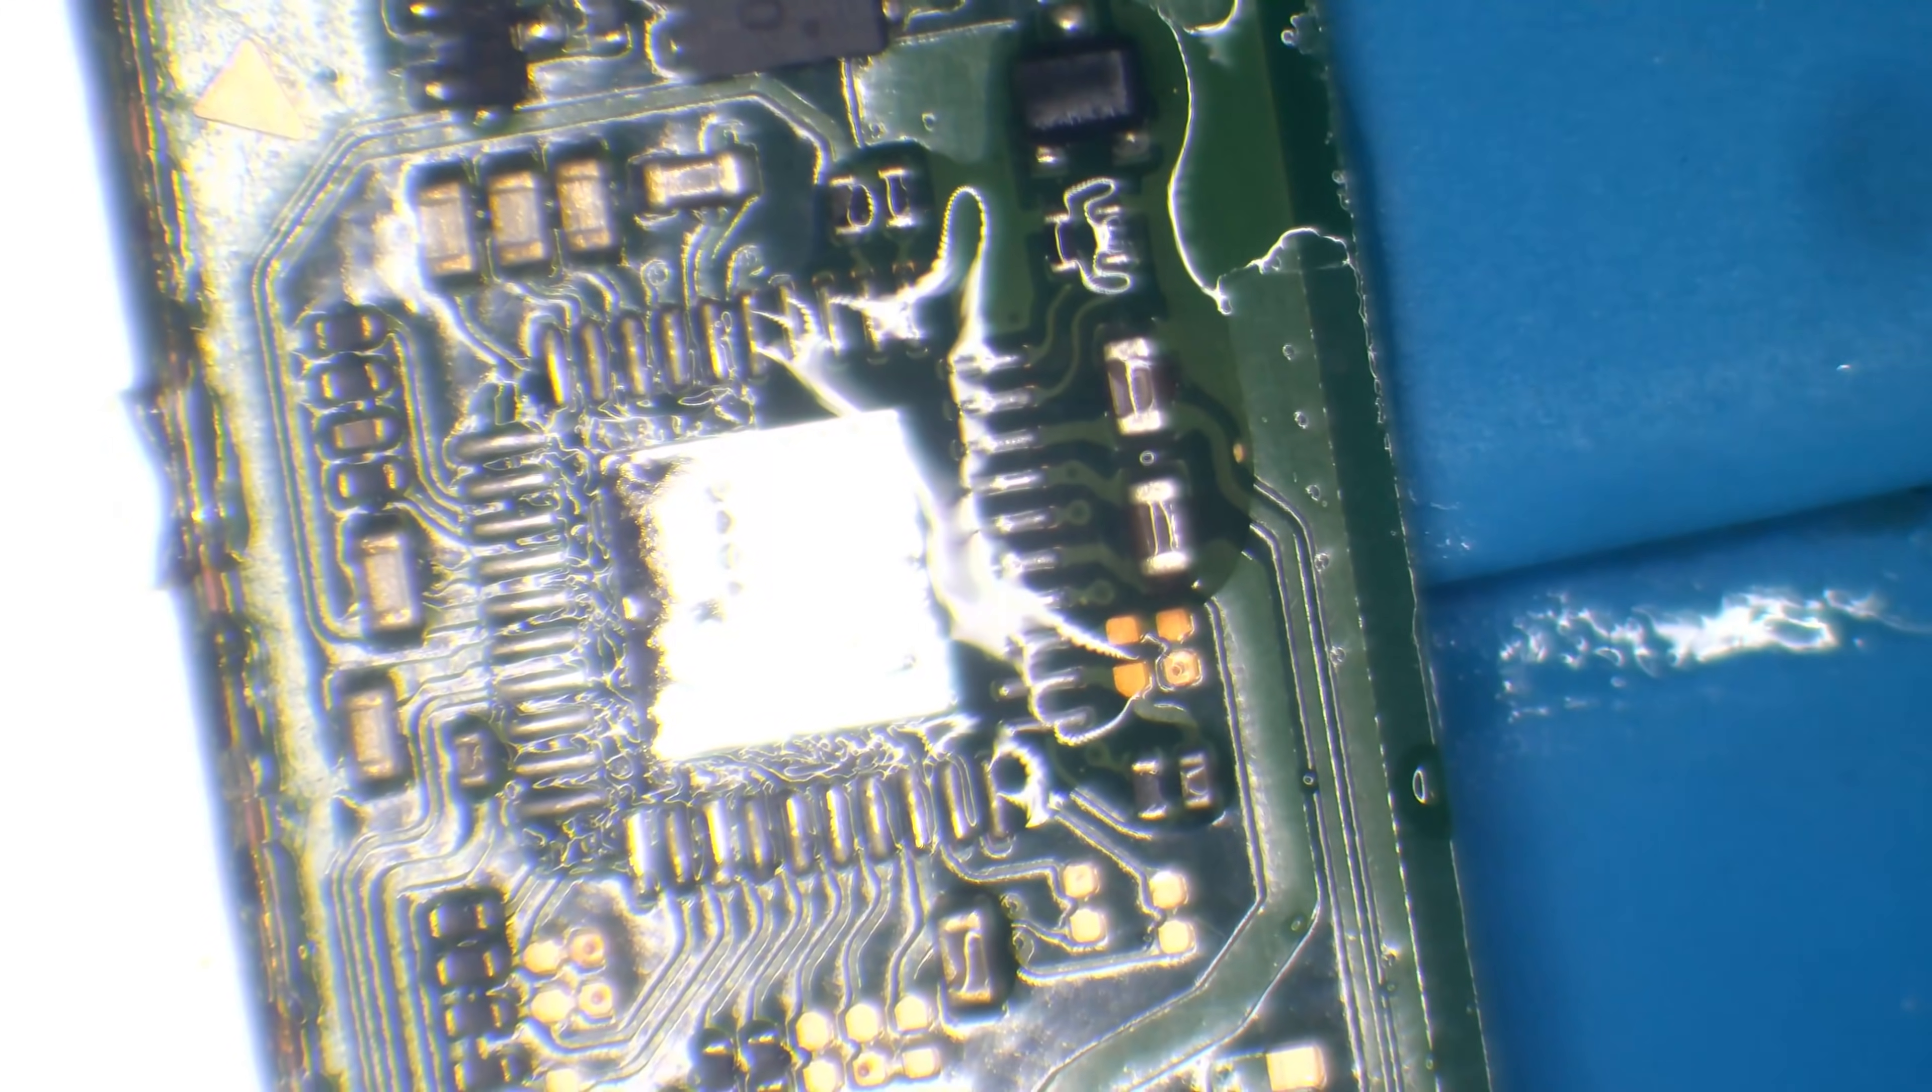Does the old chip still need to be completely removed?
No.